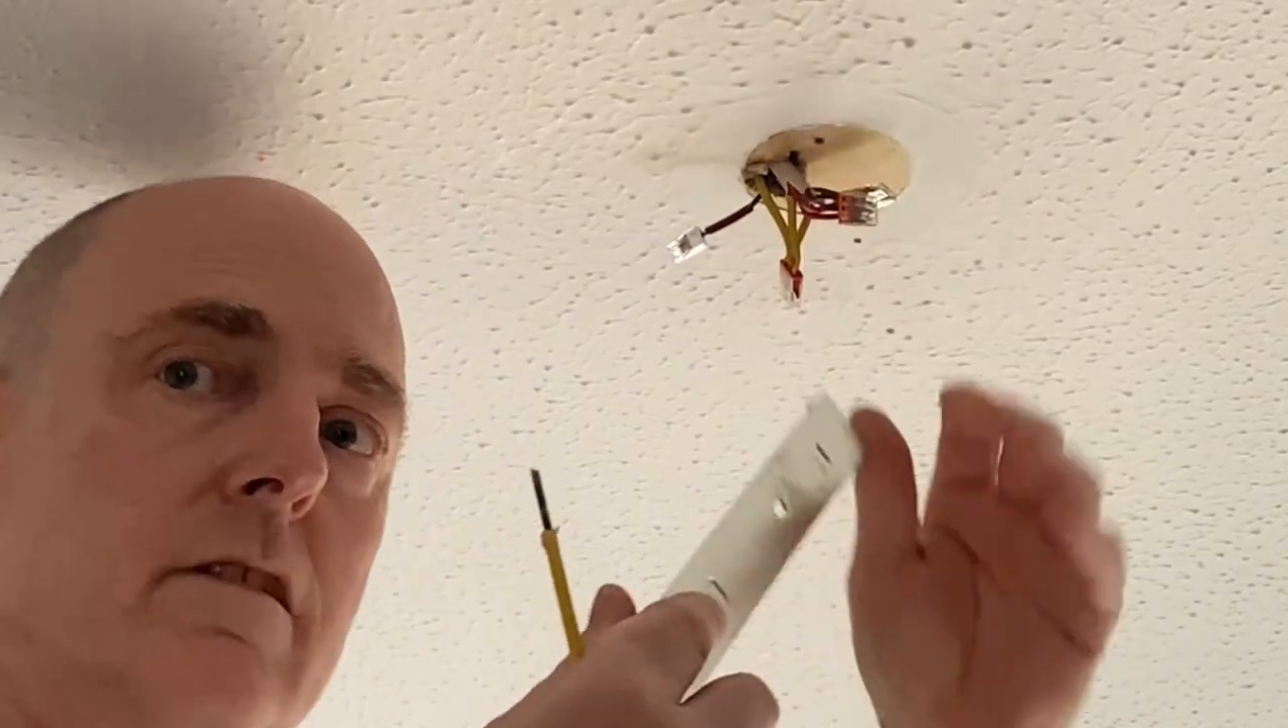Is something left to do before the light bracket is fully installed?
Yes.